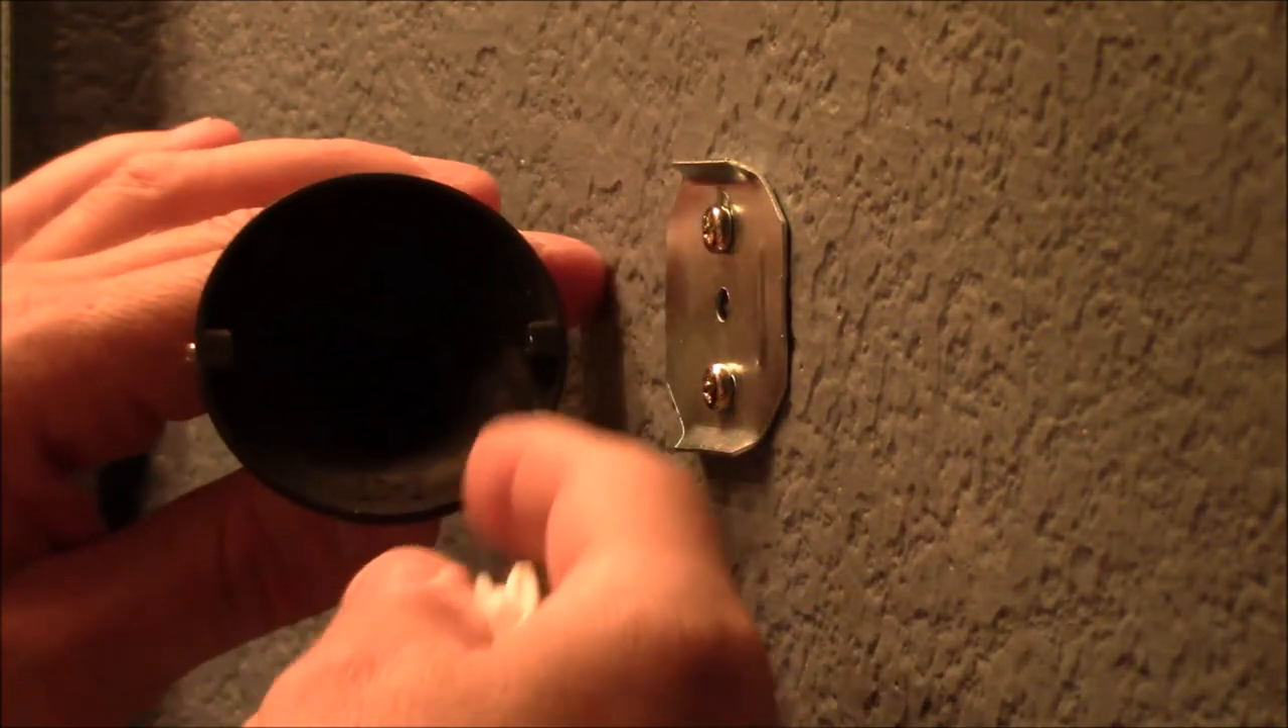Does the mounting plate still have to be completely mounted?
No.